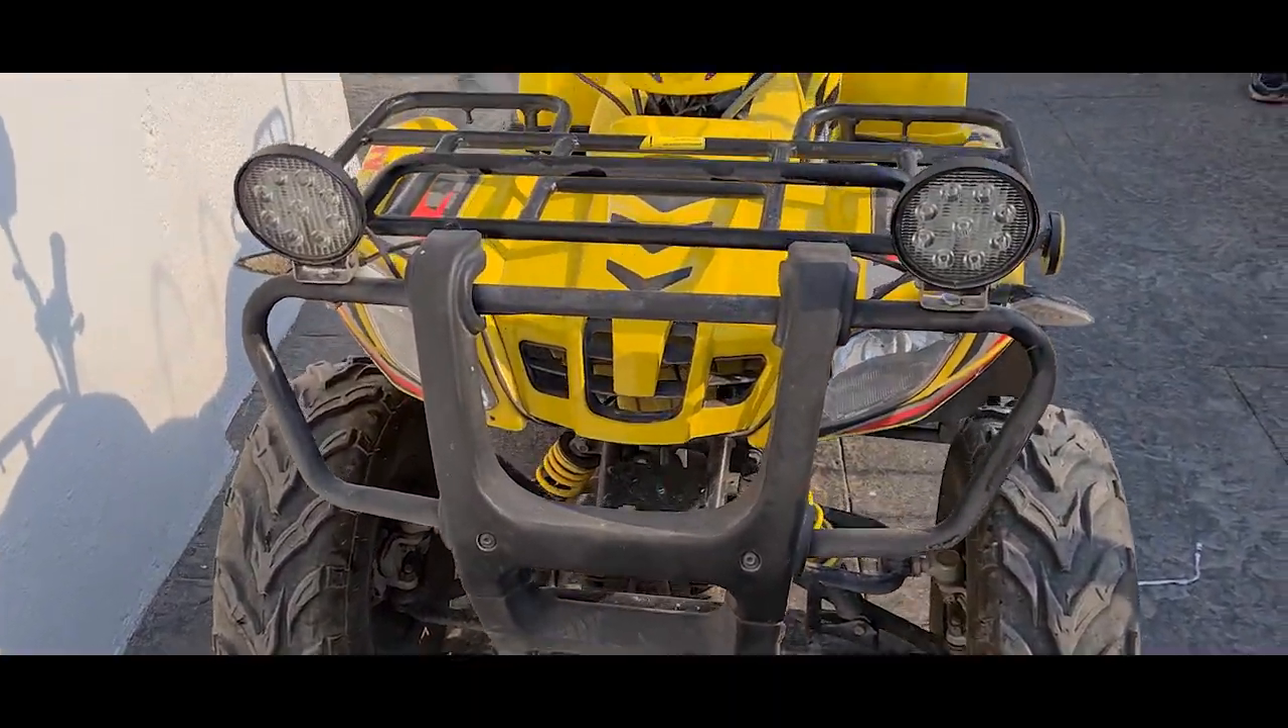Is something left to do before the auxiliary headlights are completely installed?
No.